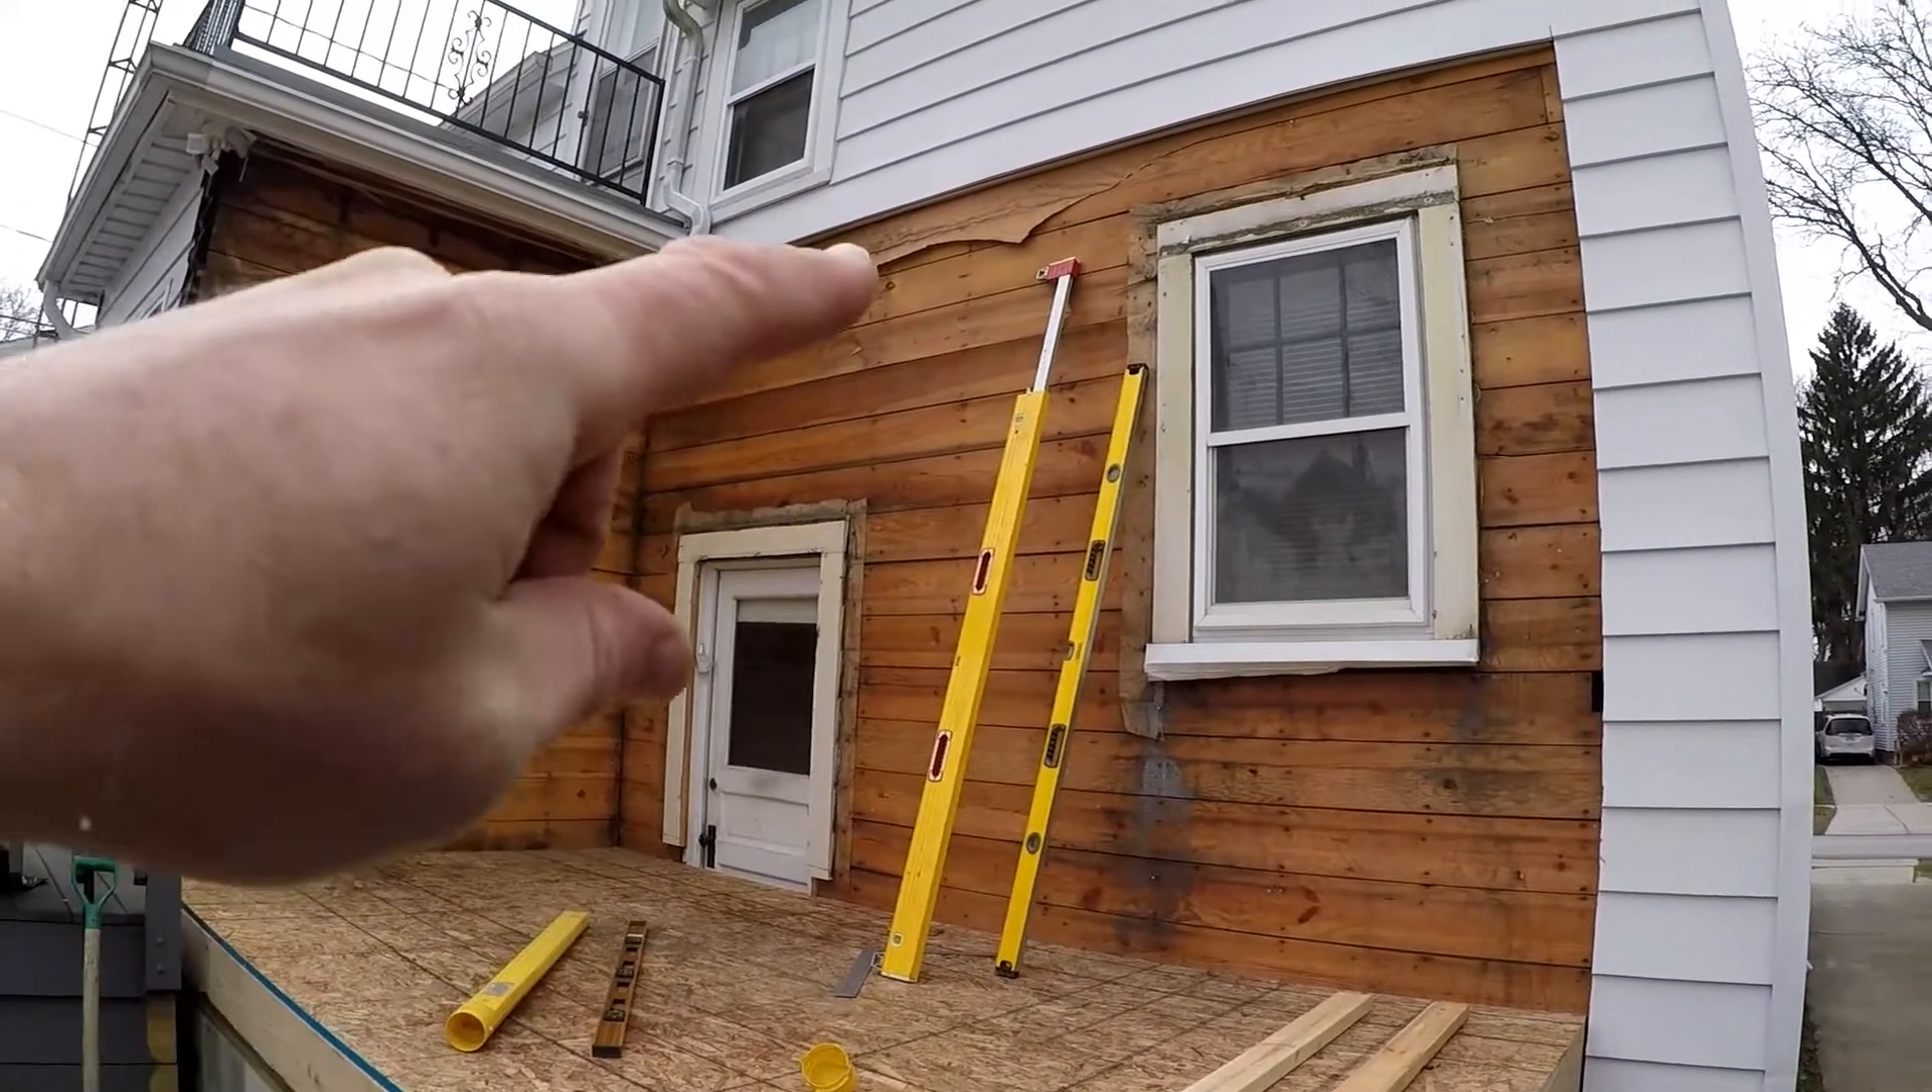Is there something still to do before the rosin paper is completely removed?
Yes.